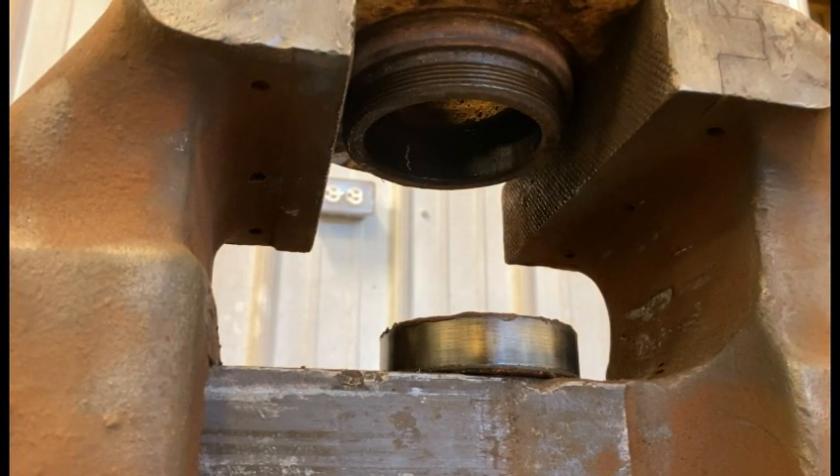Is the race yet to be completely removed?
No.